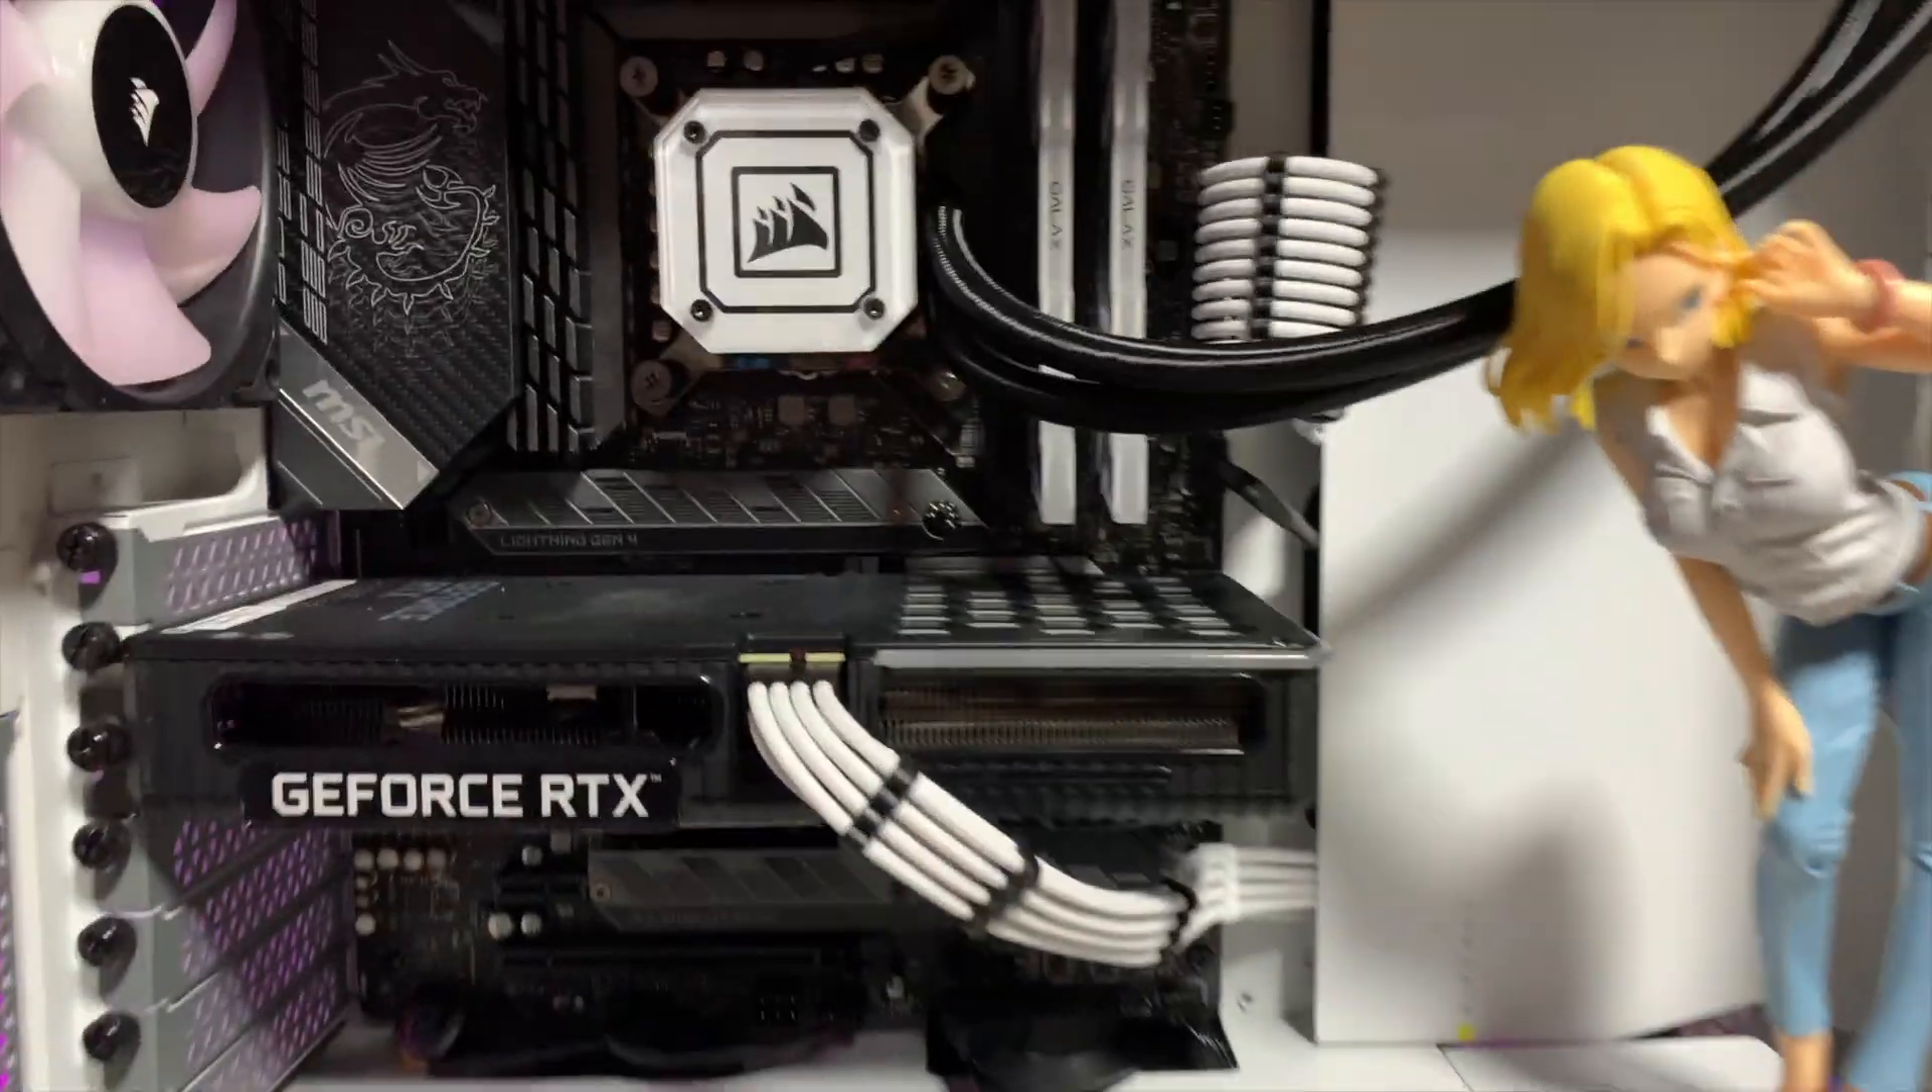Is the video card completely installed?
Yes.